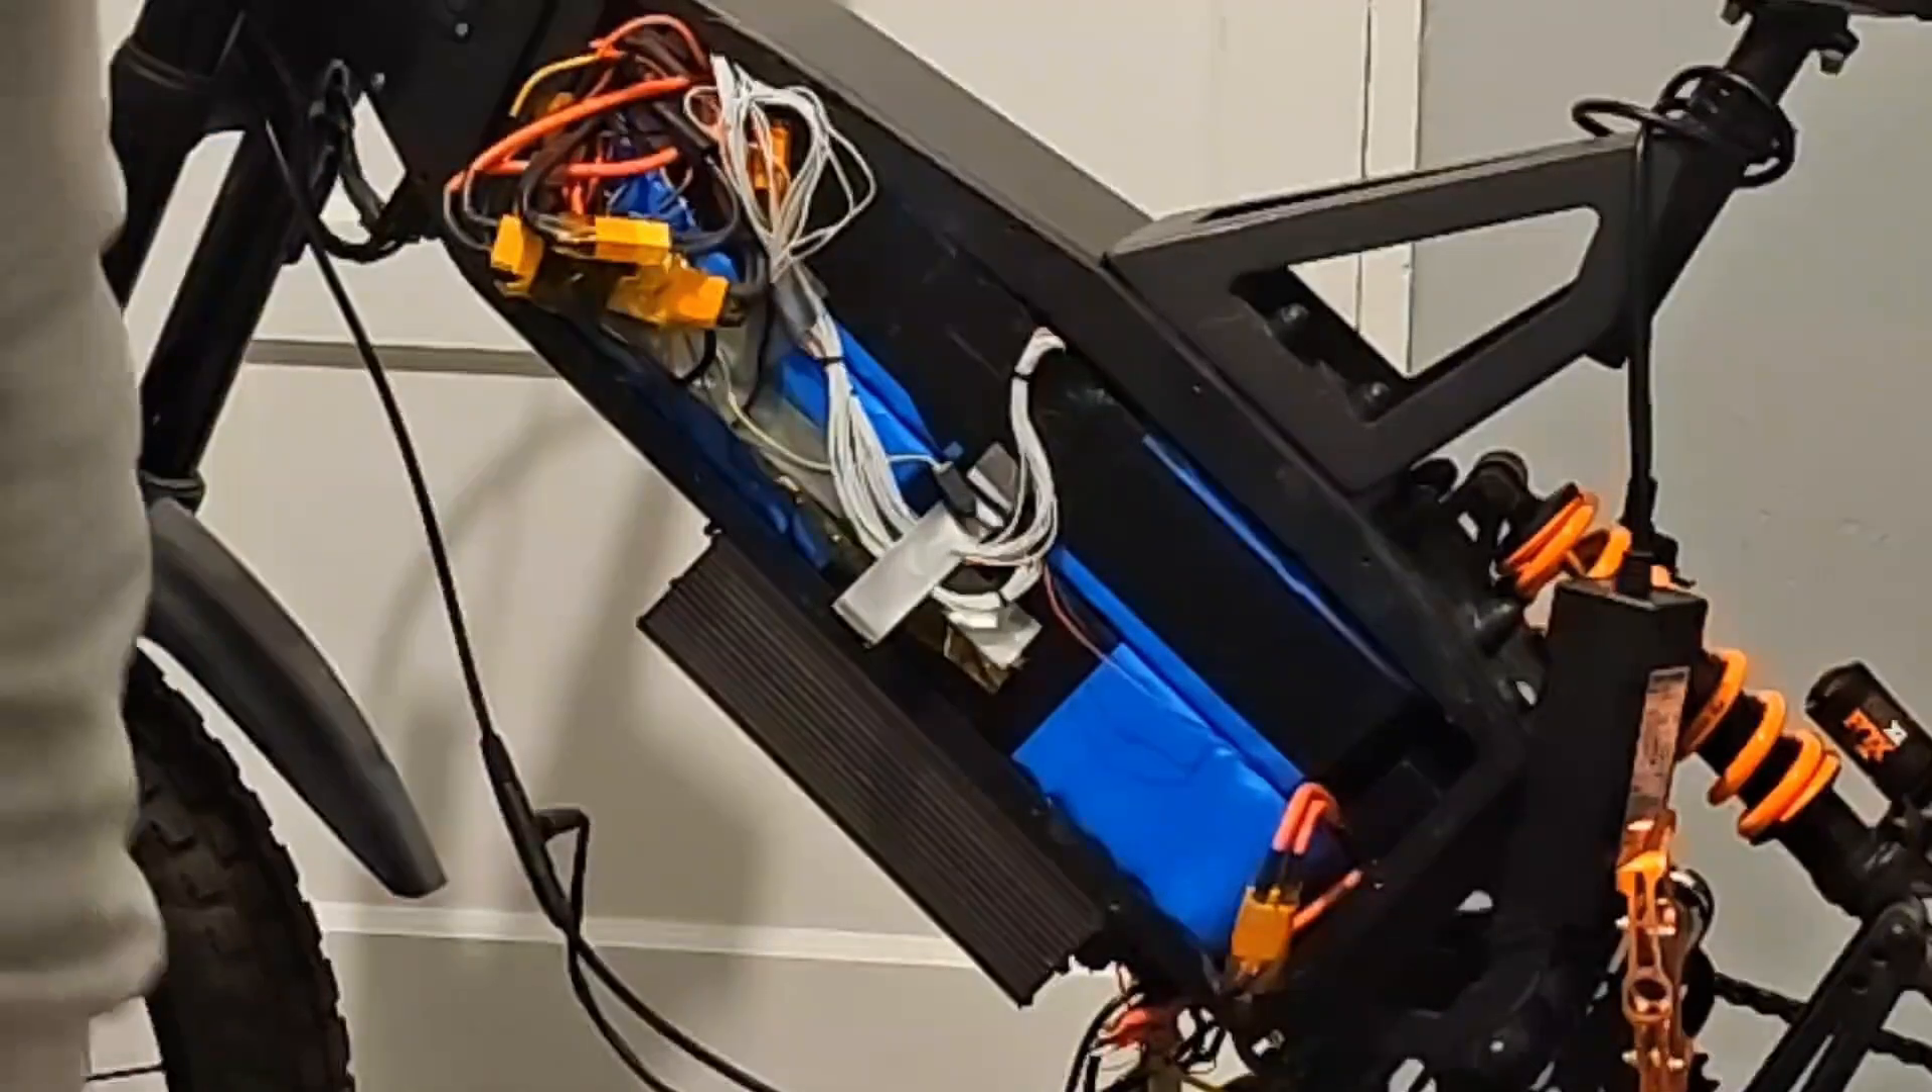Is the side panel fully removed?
Yes.